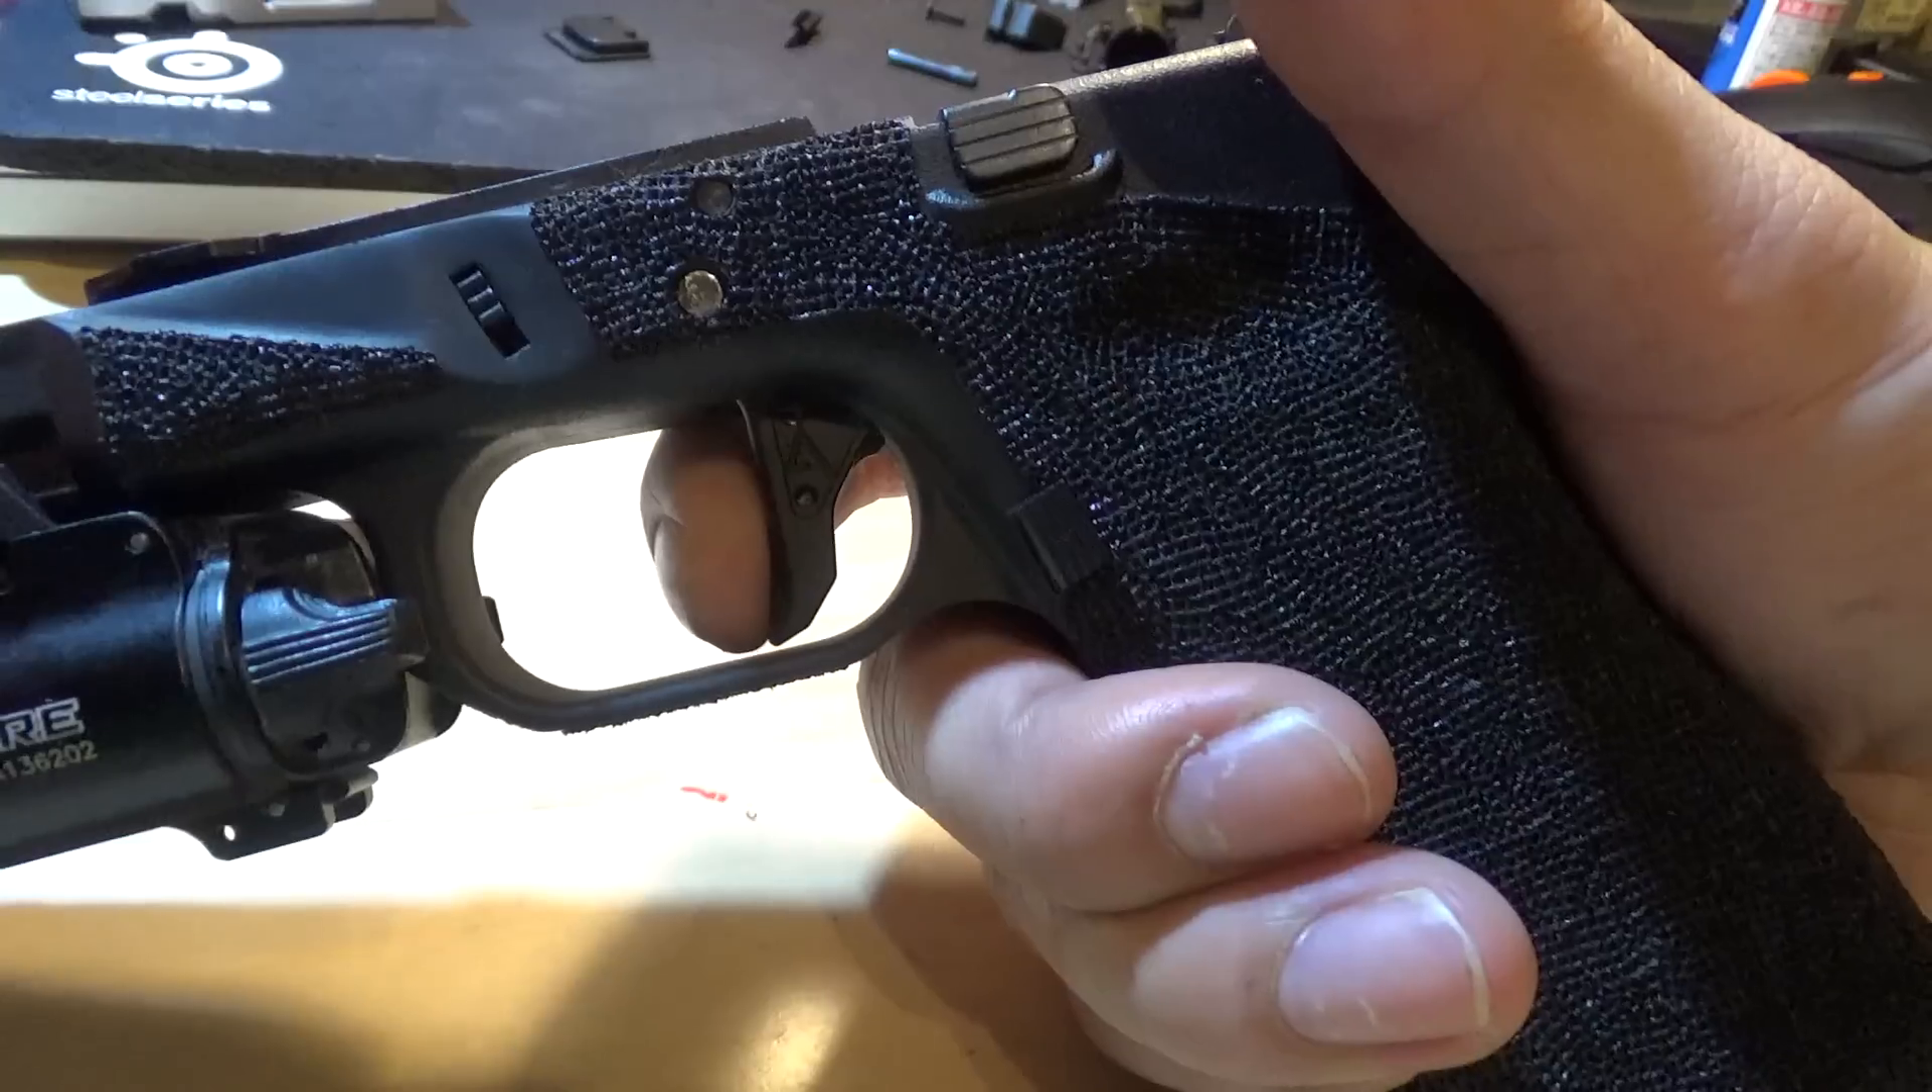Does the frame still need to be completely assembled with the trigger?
No.